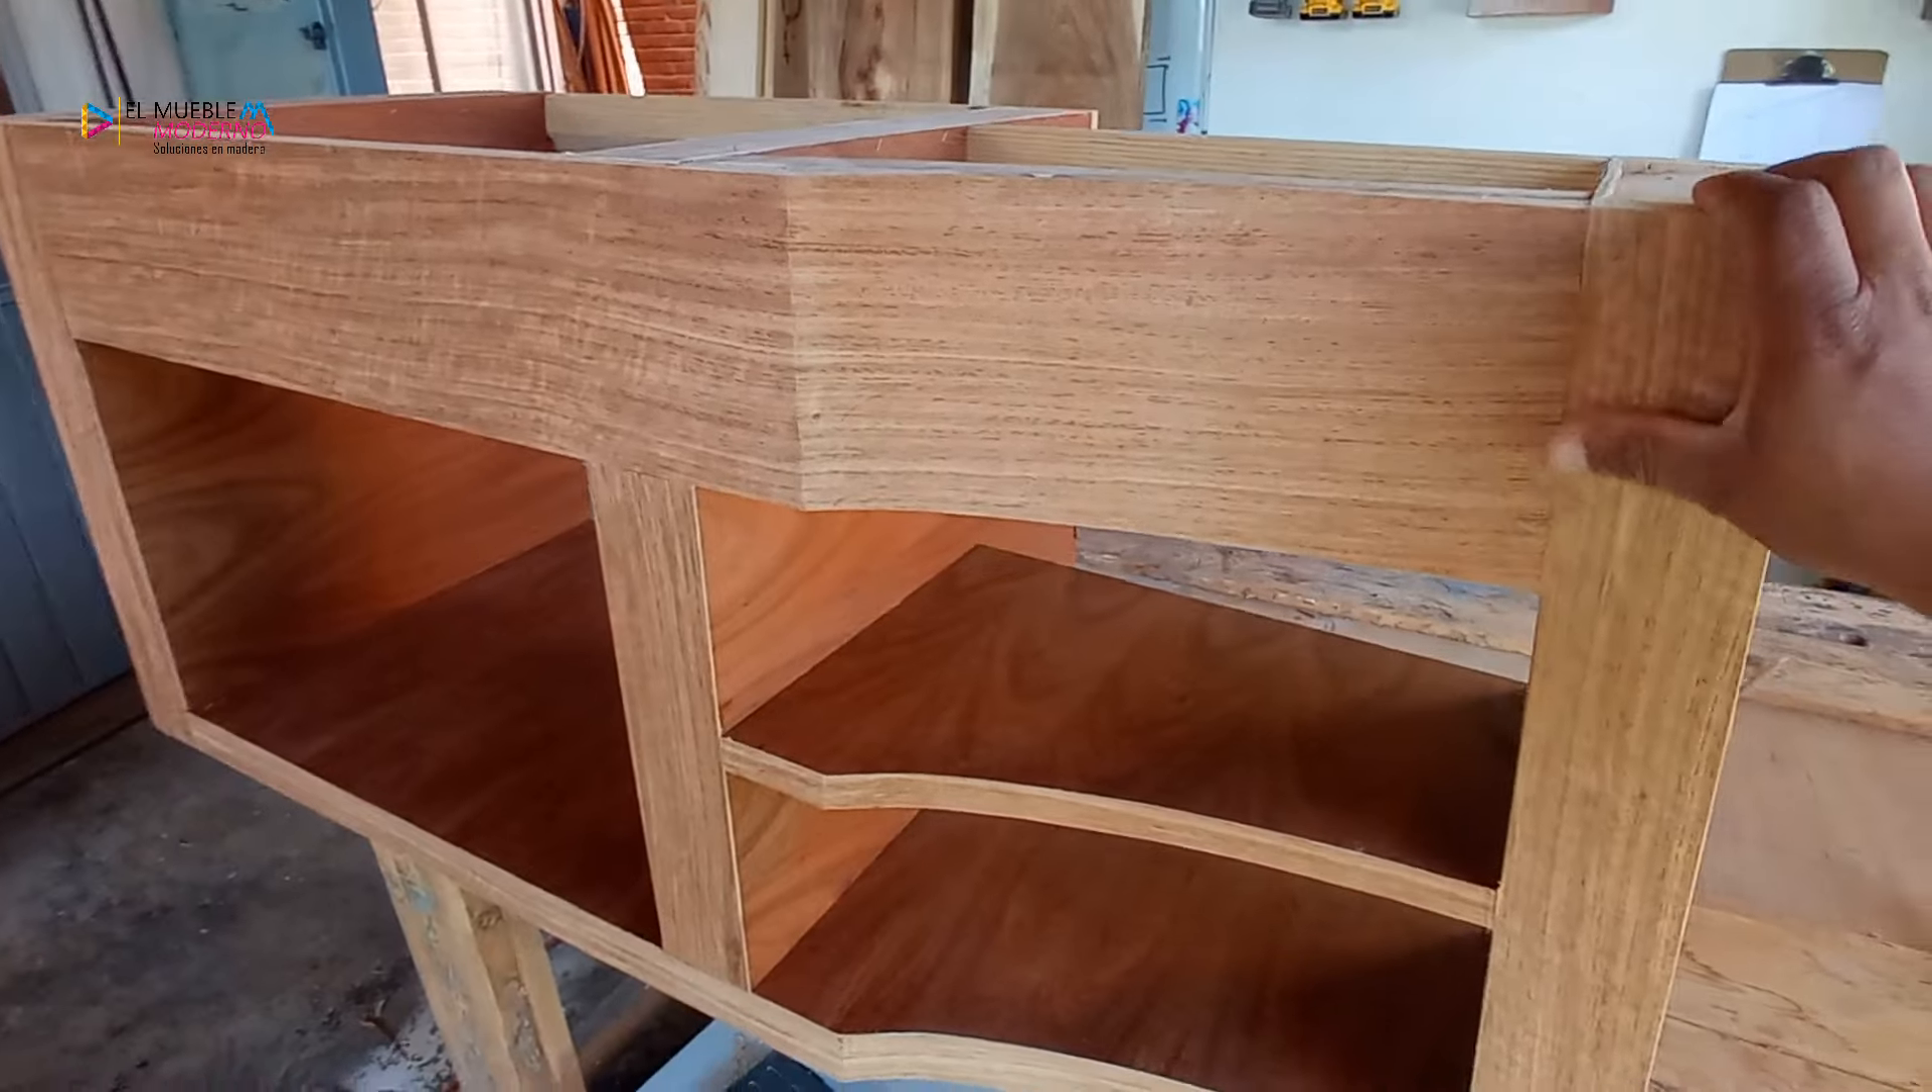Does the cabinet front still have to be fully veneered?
No.